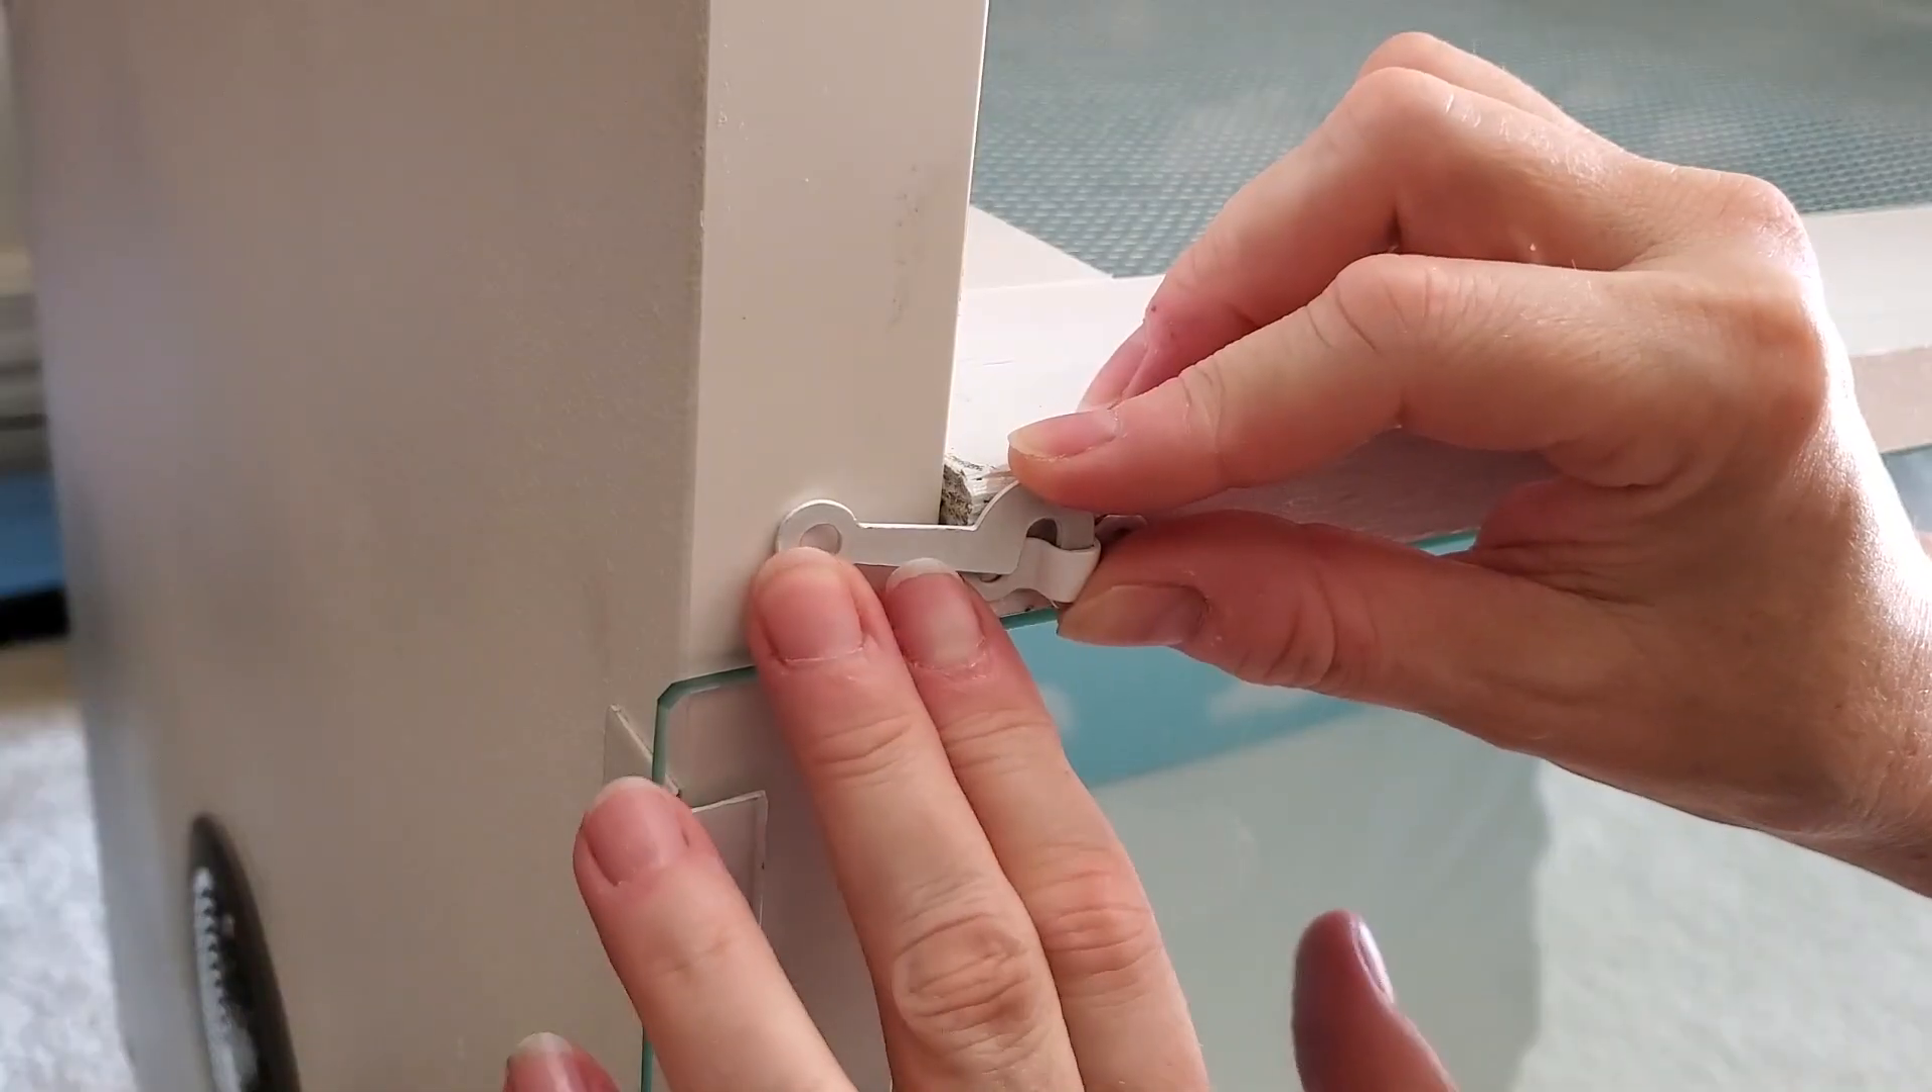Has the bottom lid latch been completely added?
No.